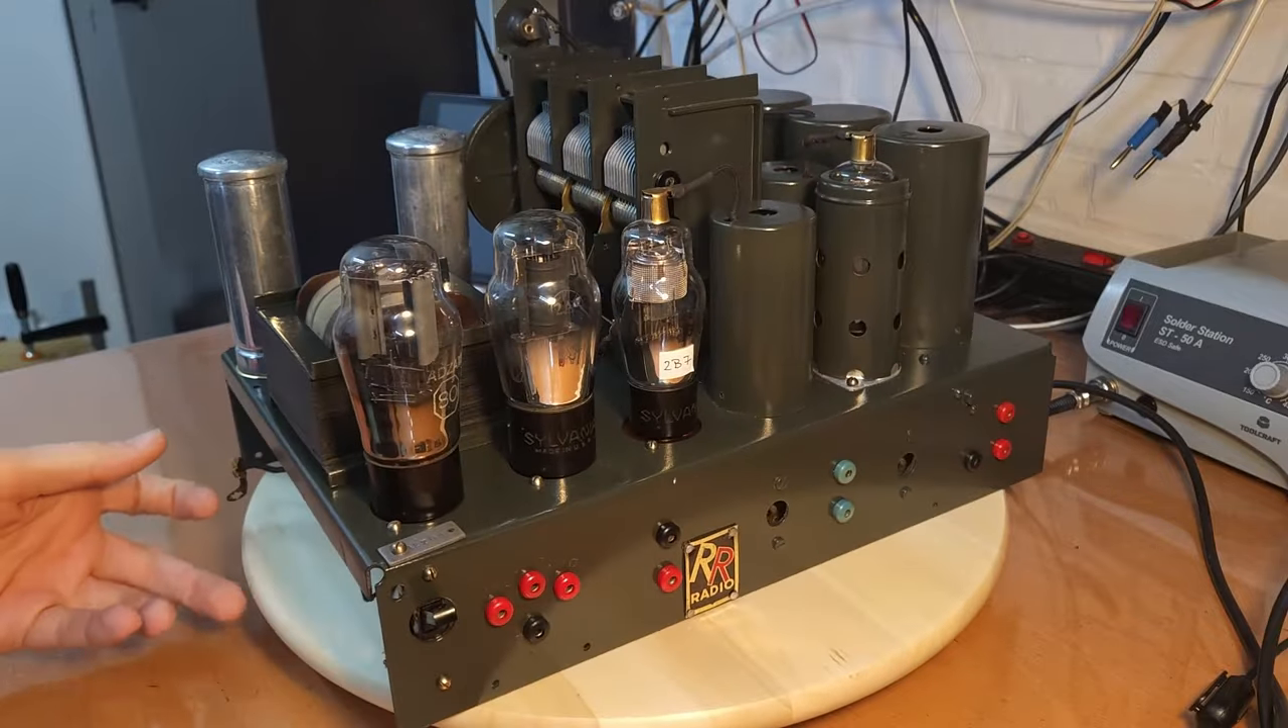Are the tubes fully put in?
Yes.